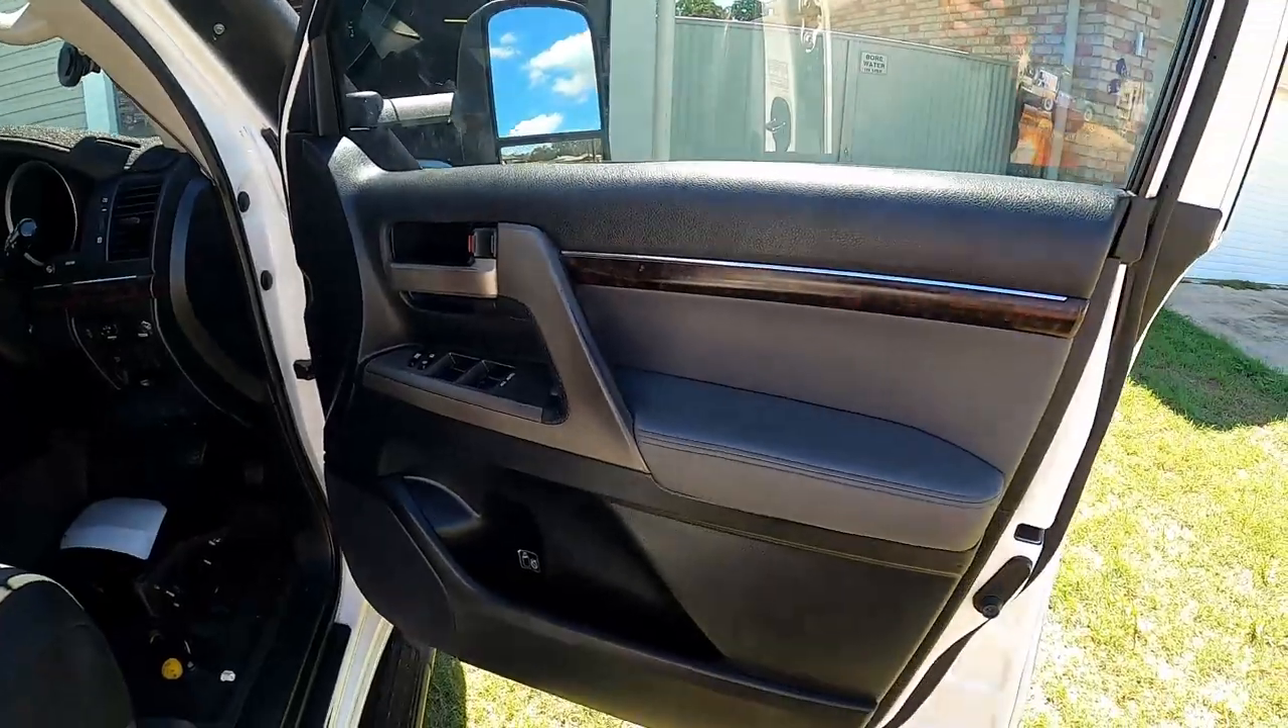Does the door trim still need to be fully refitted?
No.